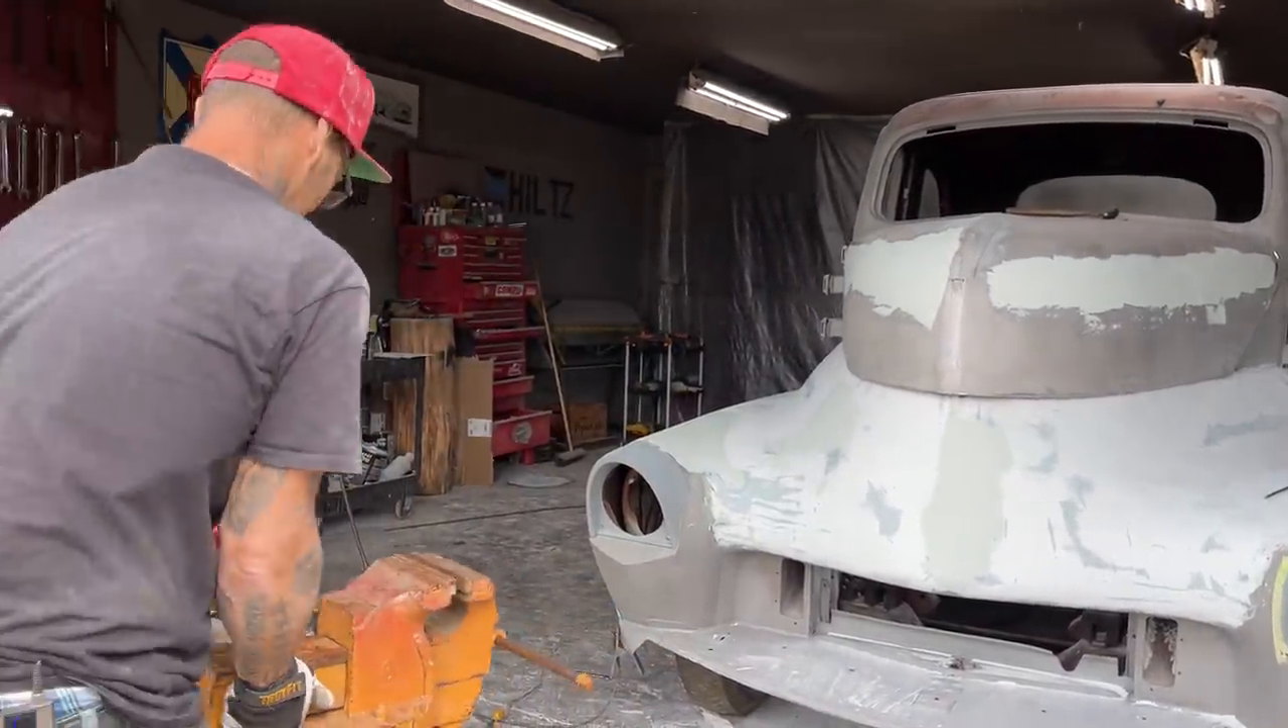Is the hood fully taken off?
No.